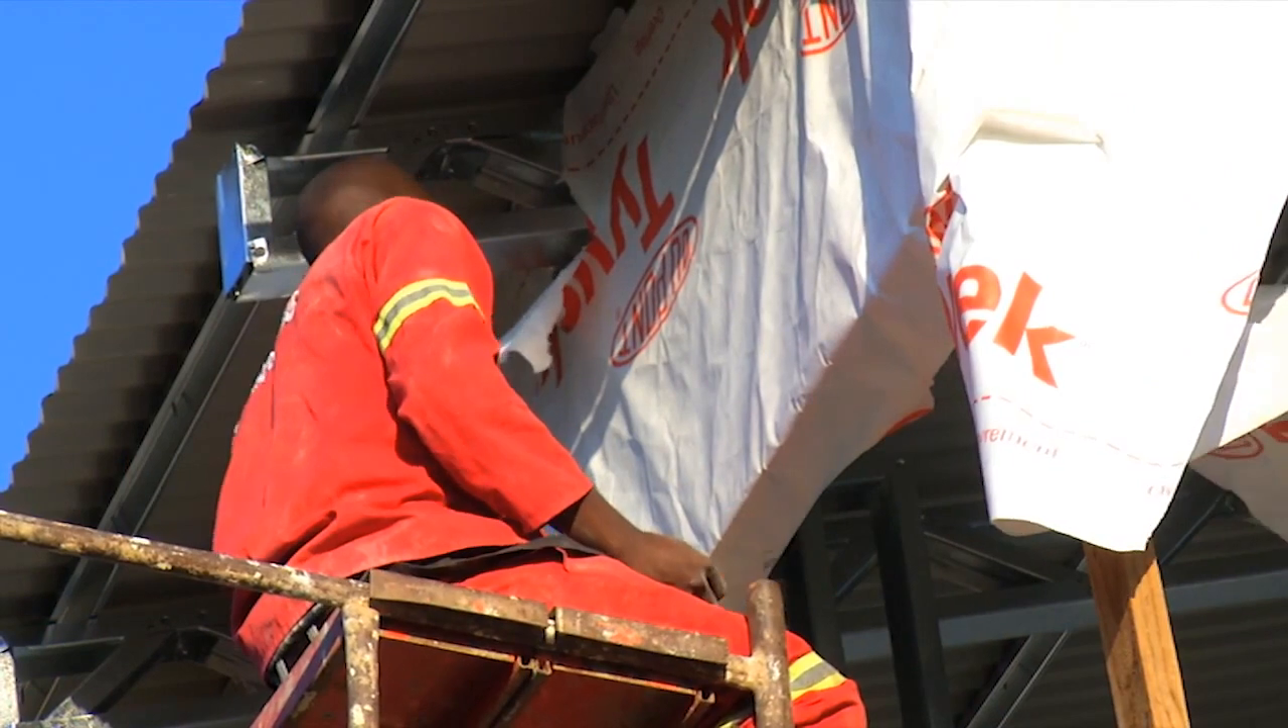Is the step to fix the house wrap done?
No.